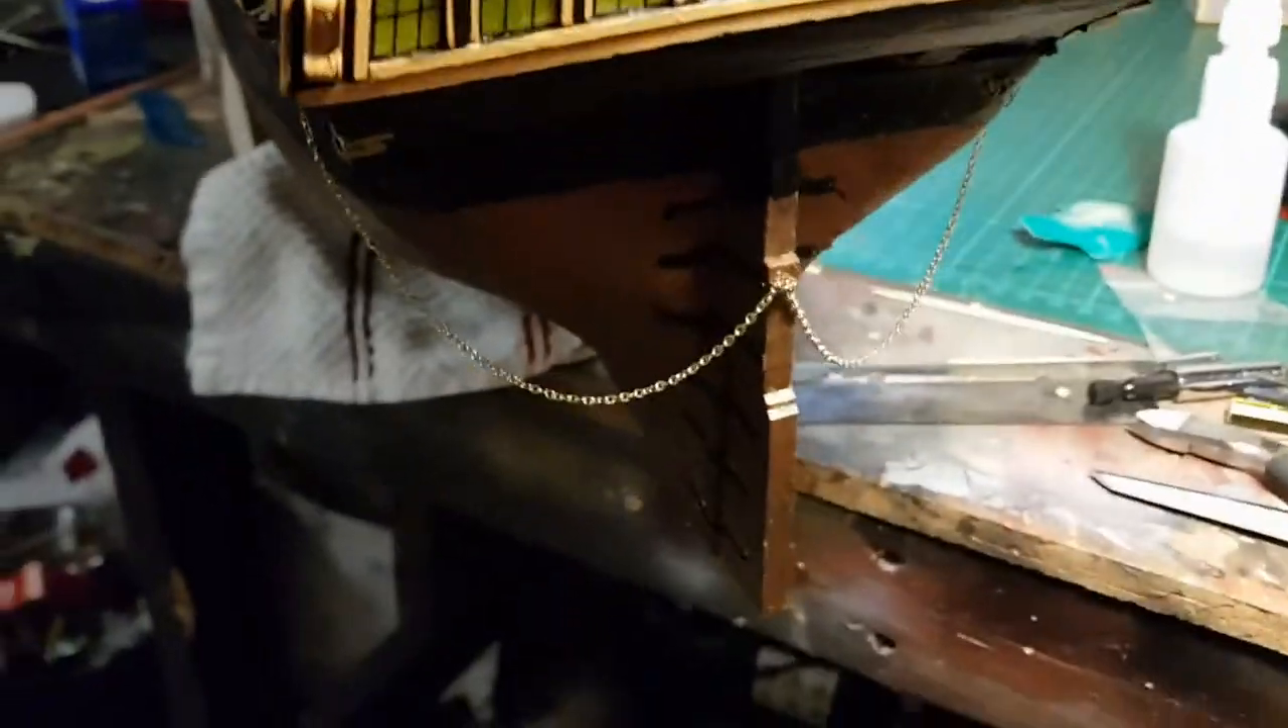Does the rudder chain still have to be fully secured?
No.